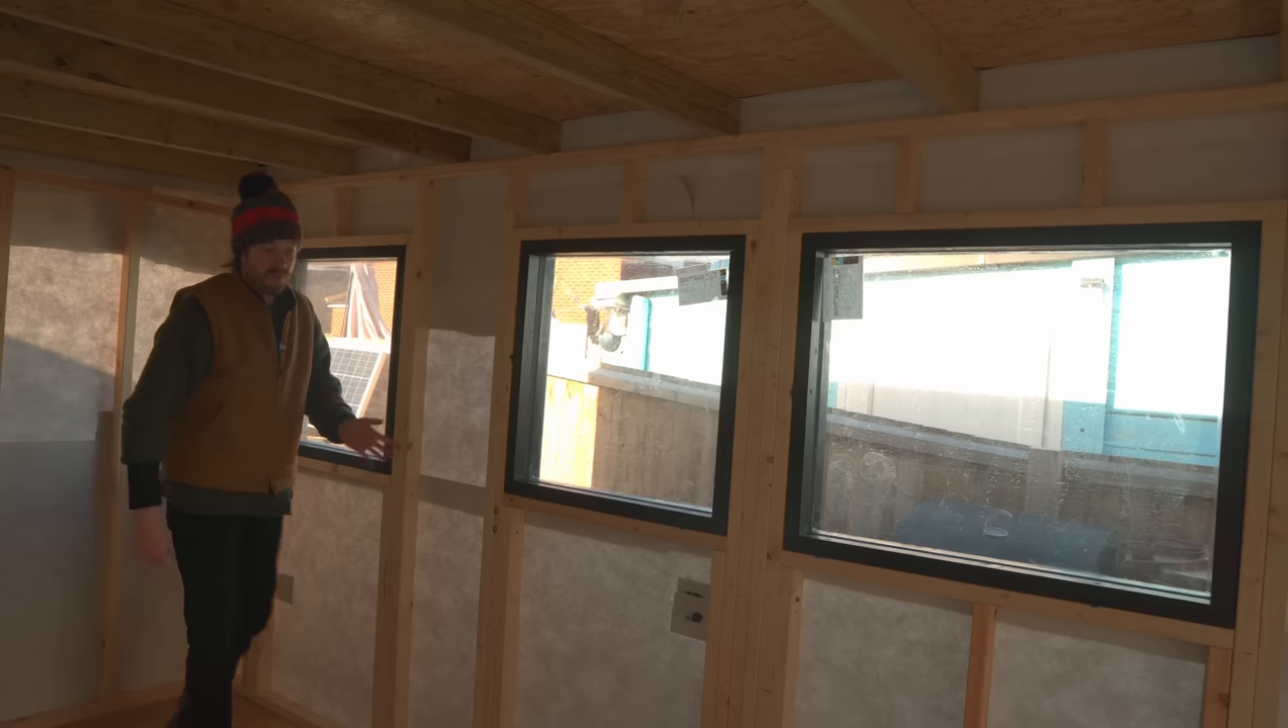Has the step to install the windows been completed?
Yes.